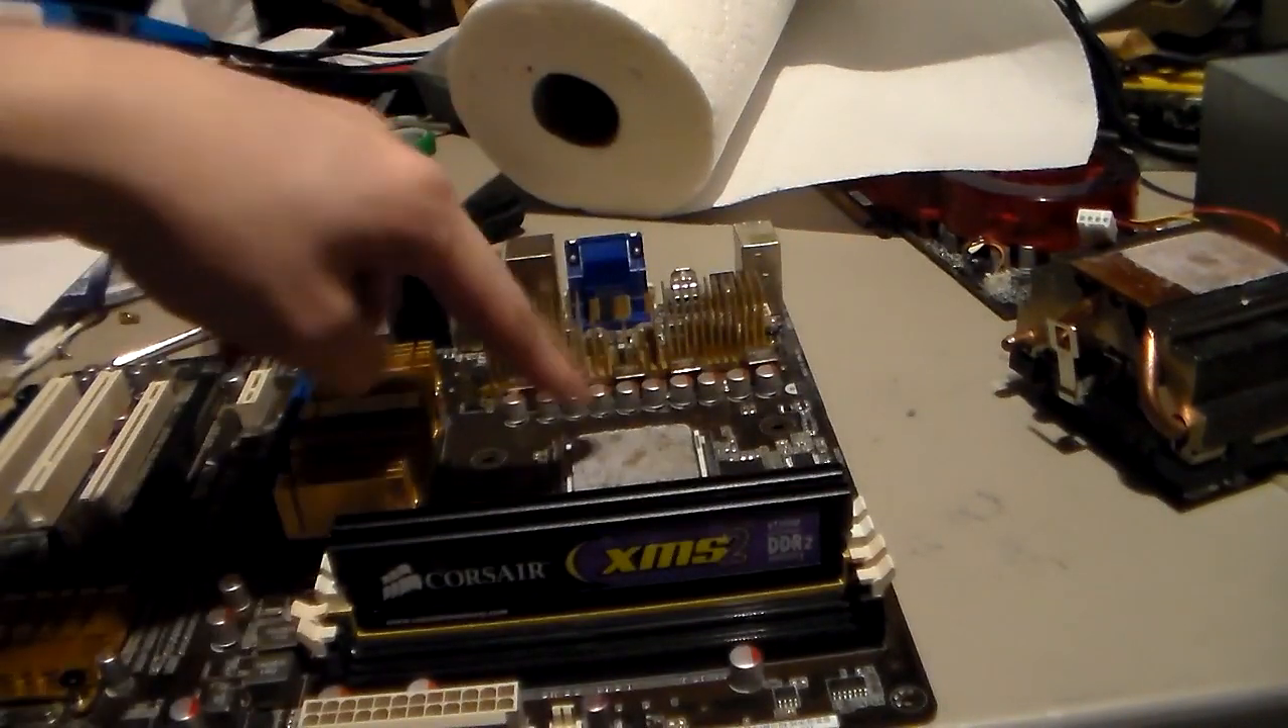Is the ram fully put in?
Yes.